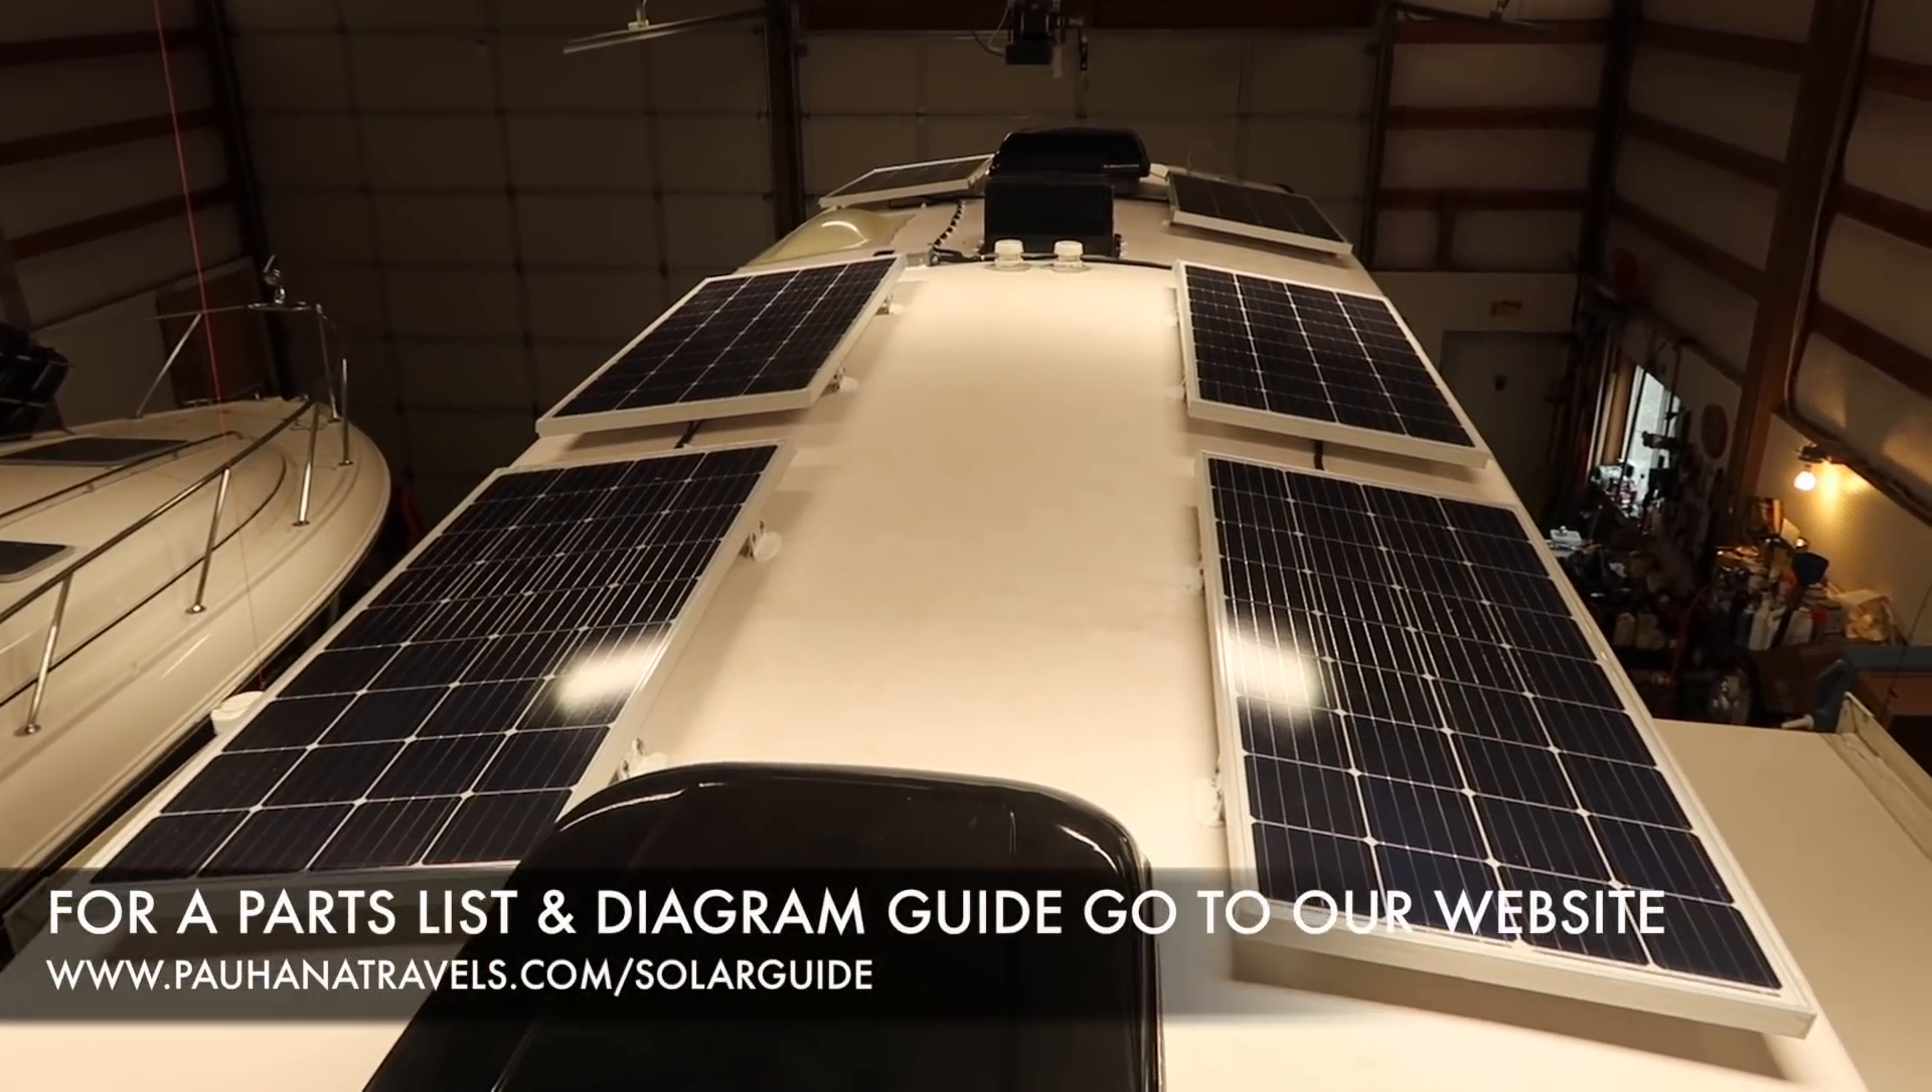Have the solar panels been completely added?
Yes.